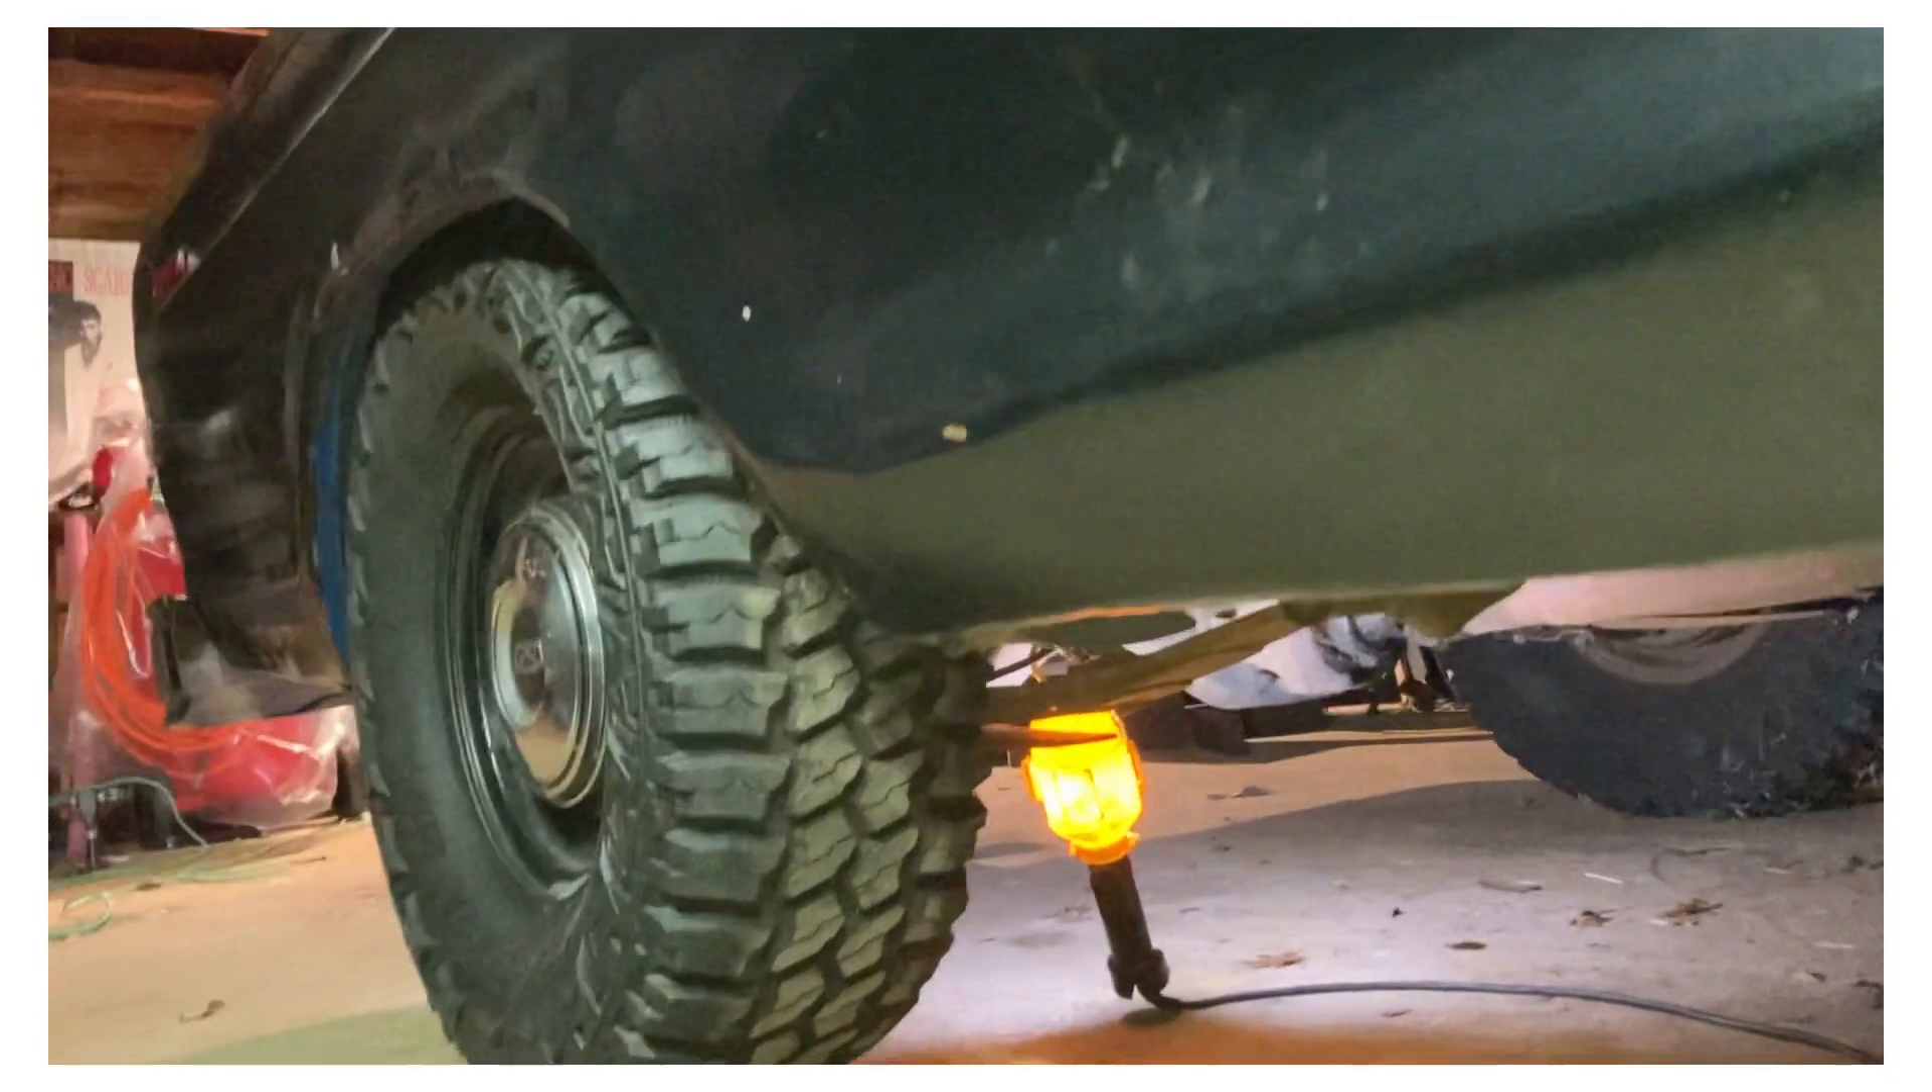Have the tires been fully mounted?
Yes.